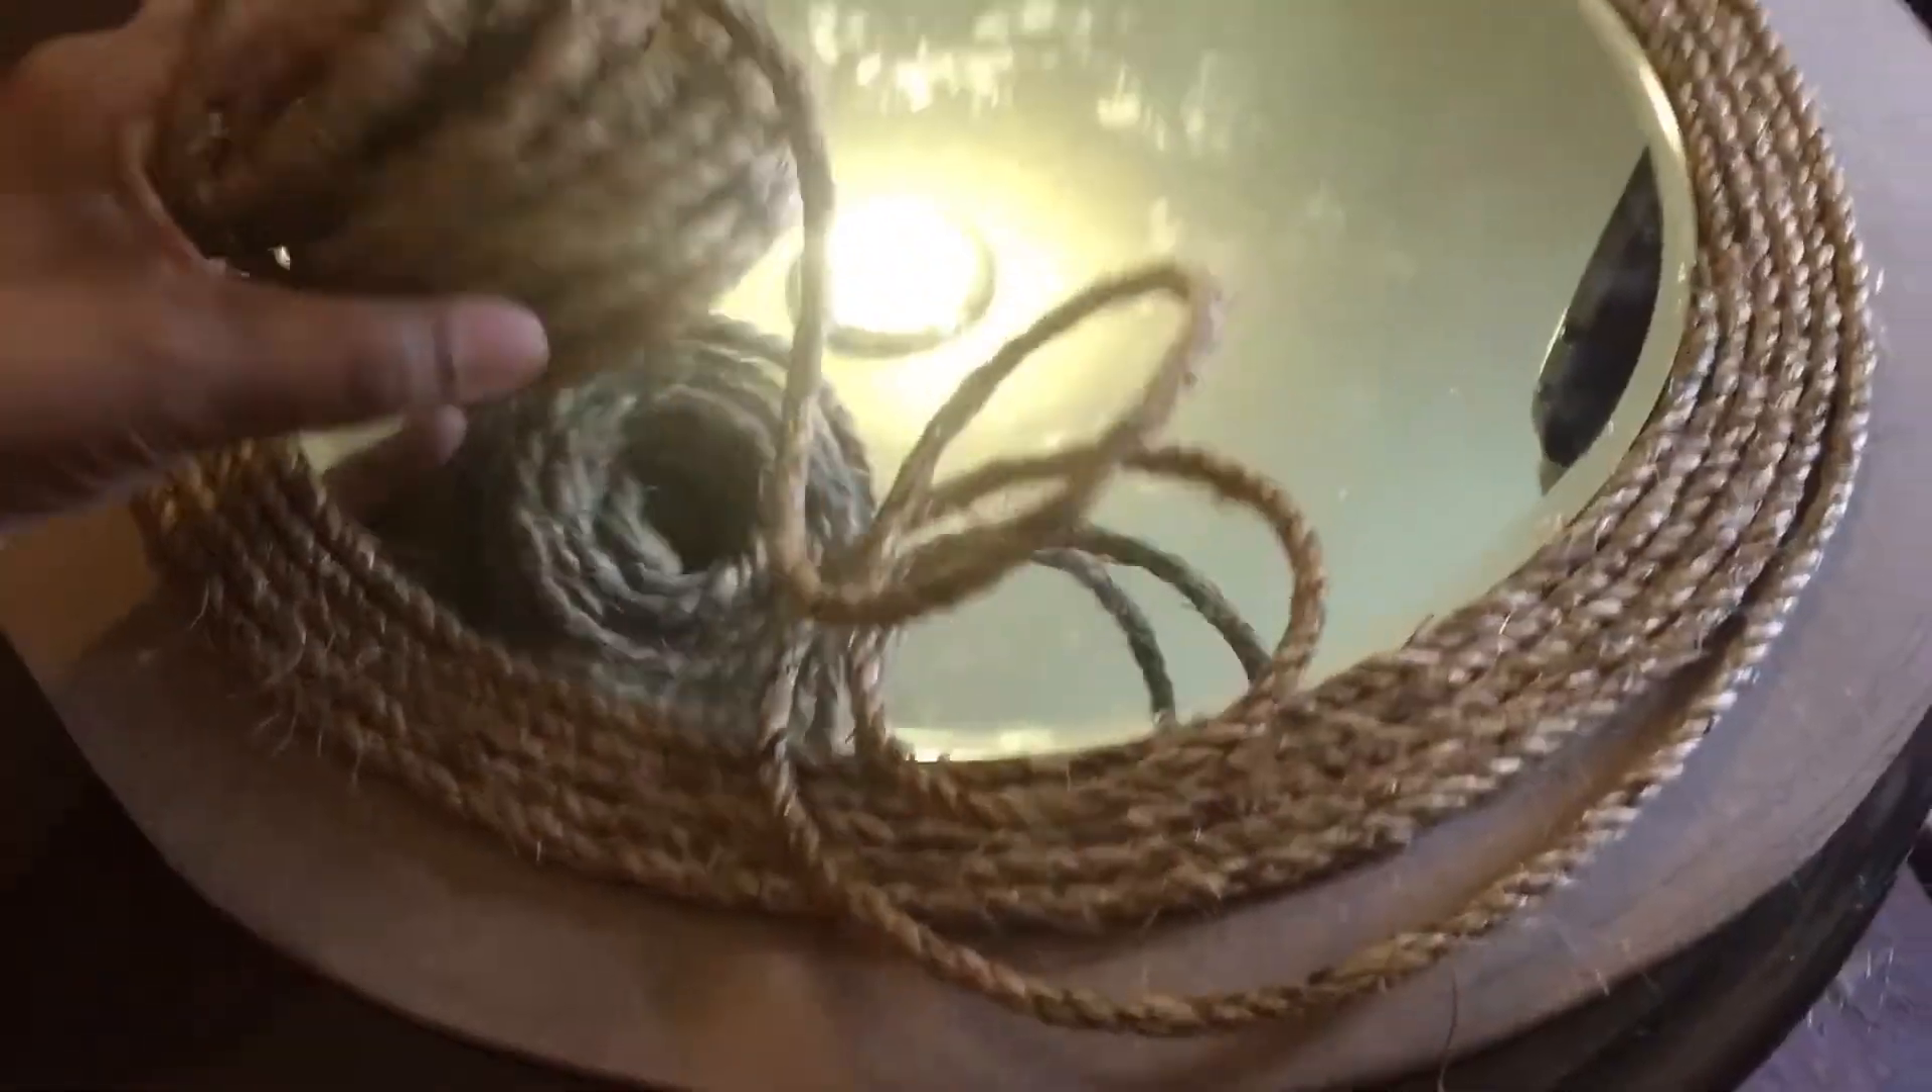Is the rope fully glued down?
No.